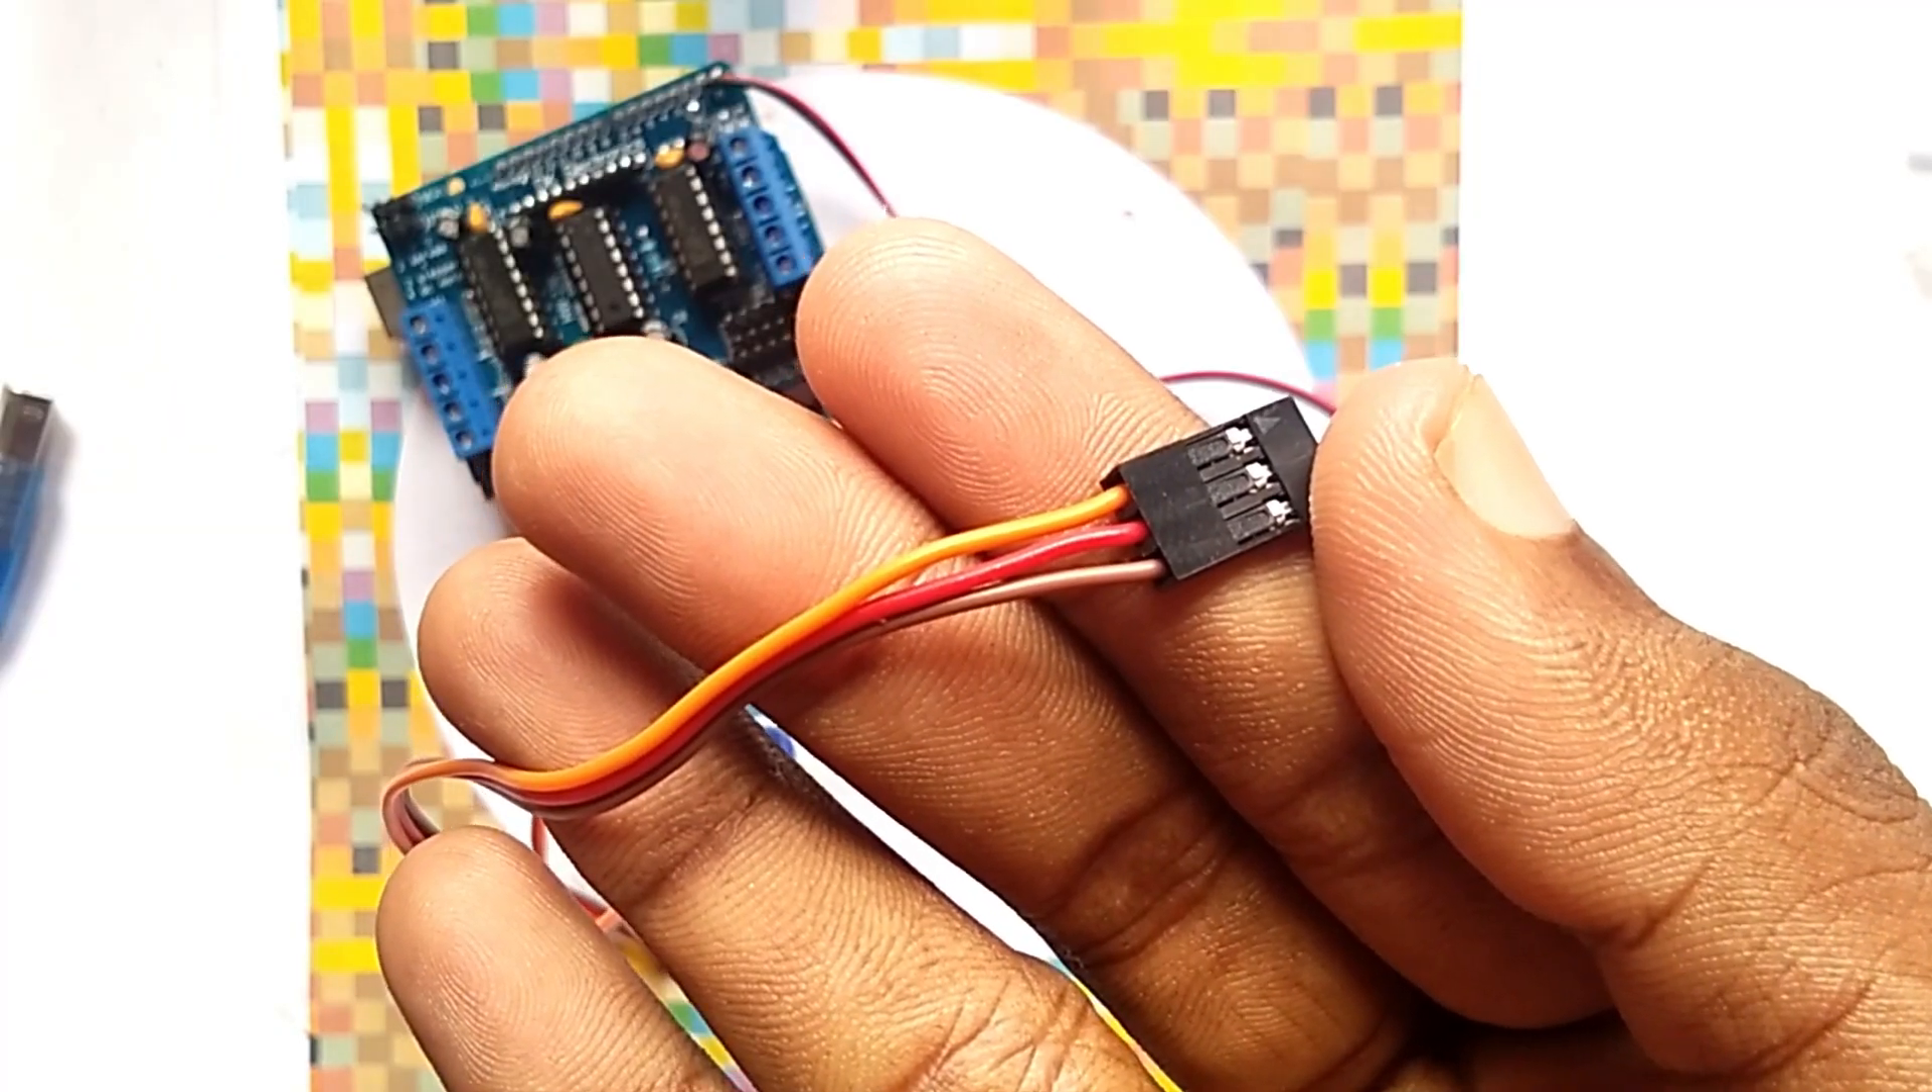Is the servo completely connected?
No.